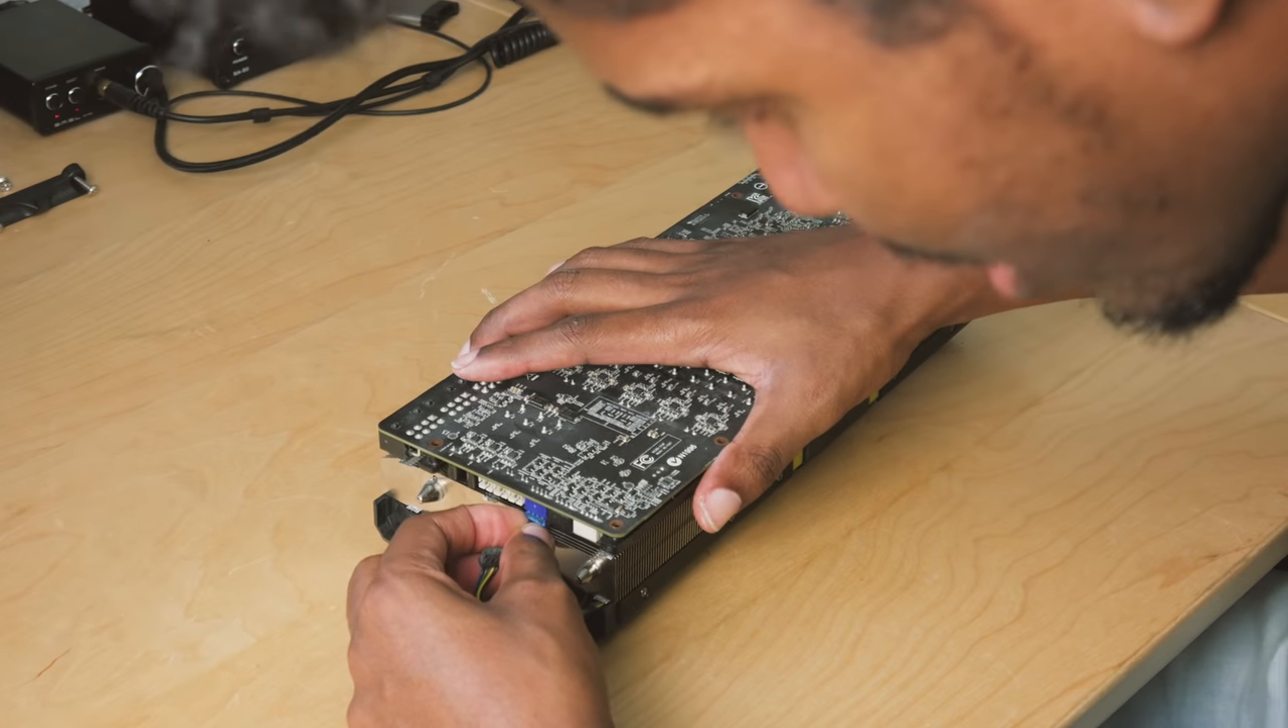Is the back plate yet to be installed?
Yes.